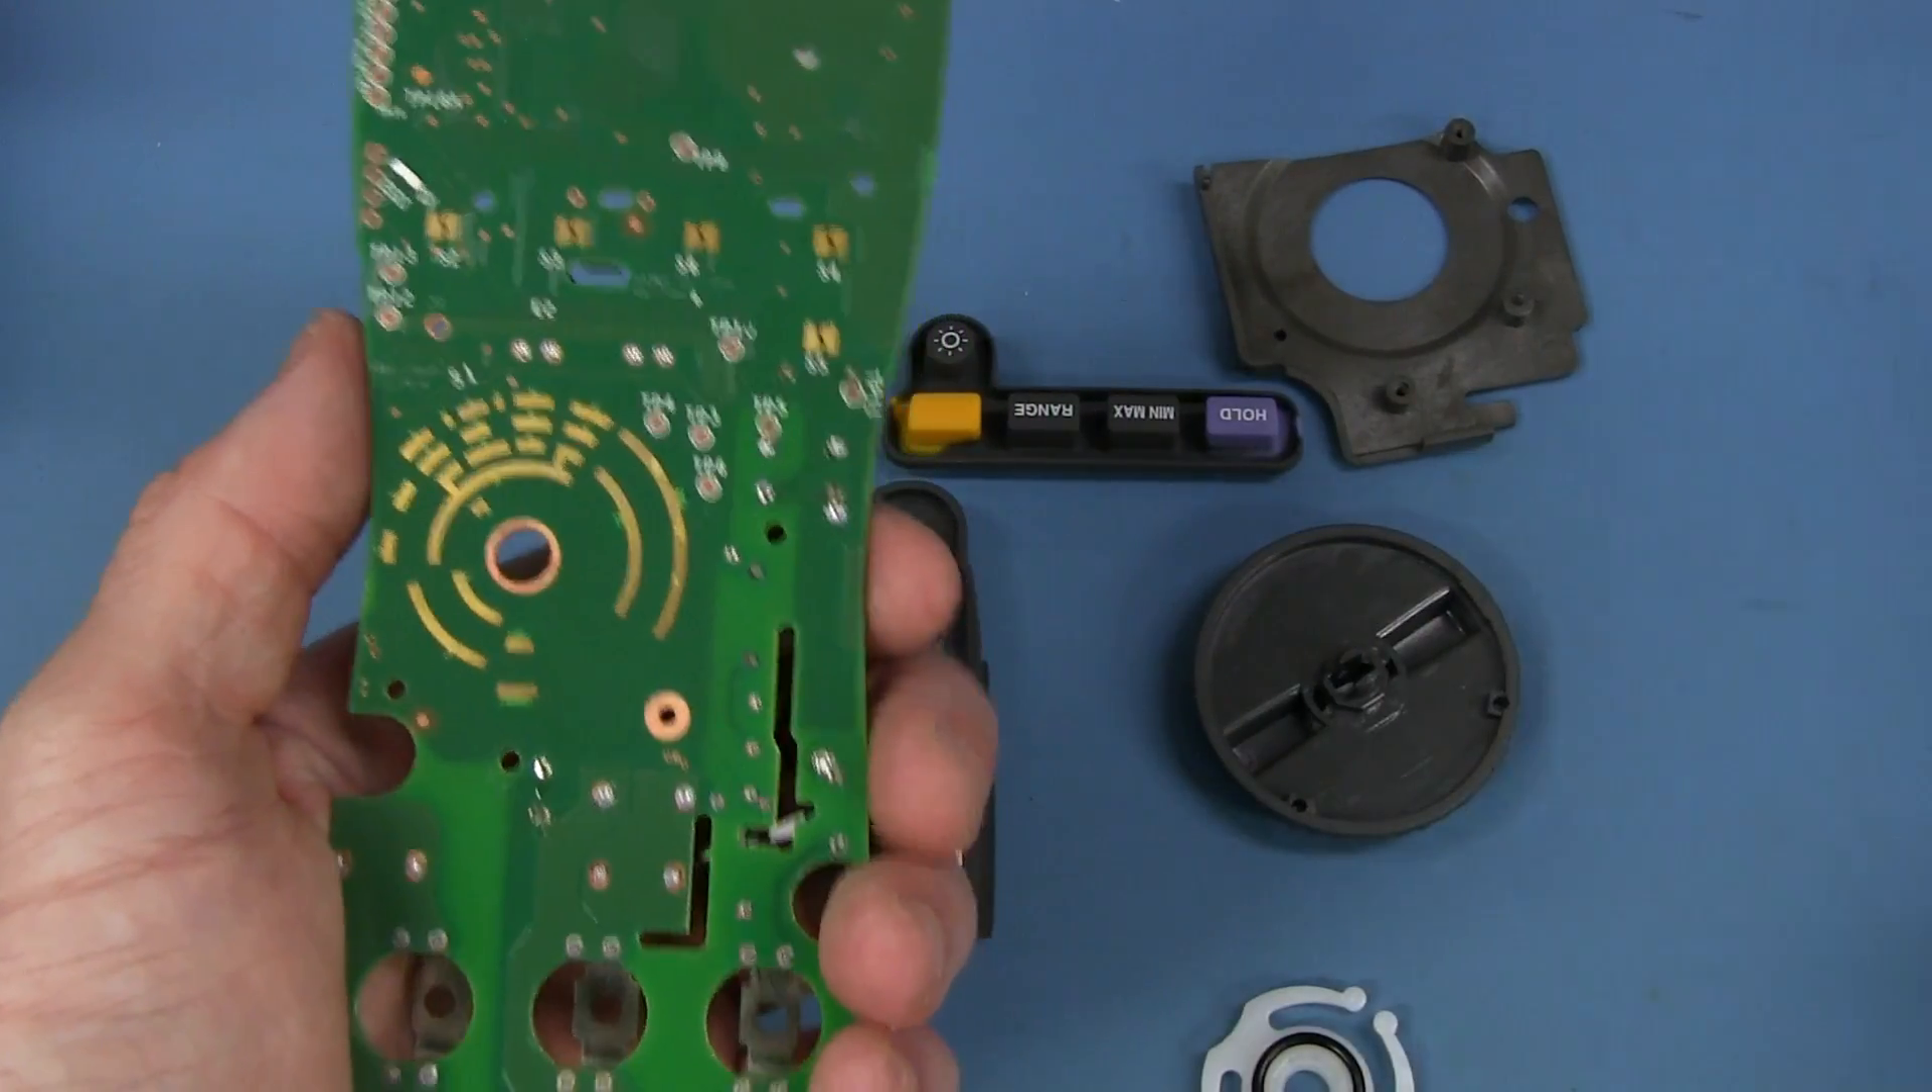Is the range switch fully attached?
No.